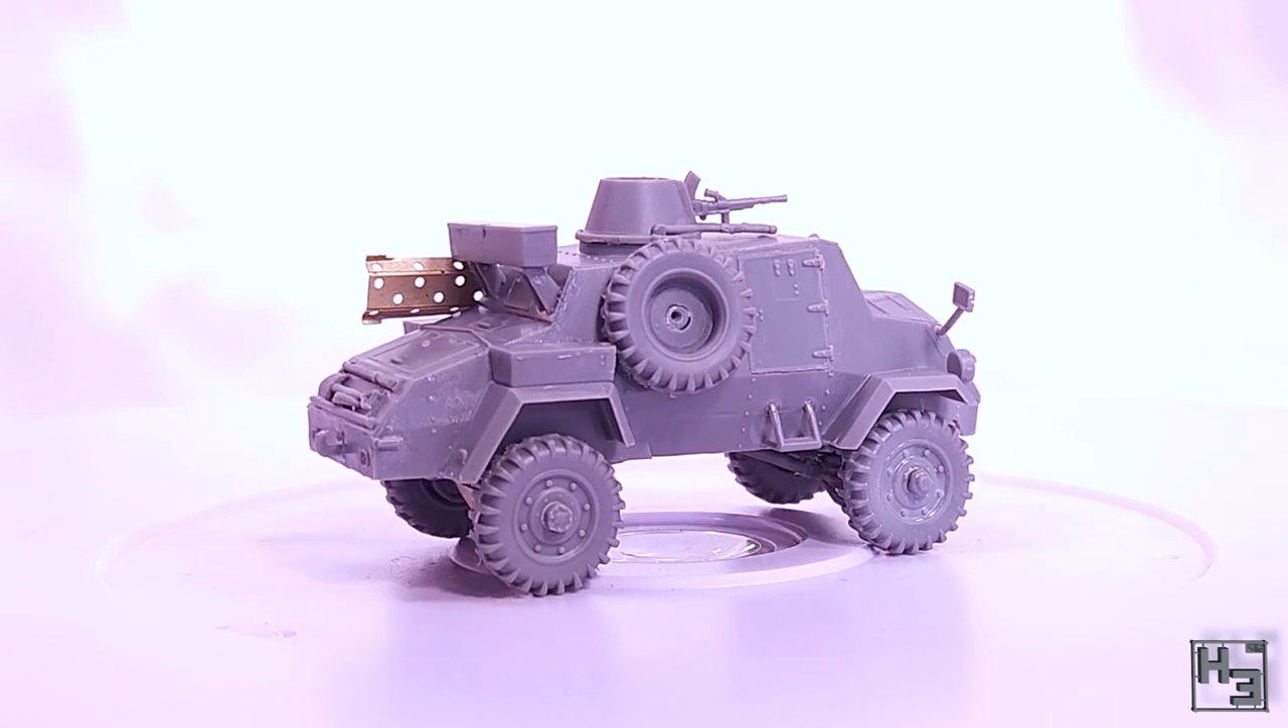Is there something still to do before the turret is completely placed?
No.